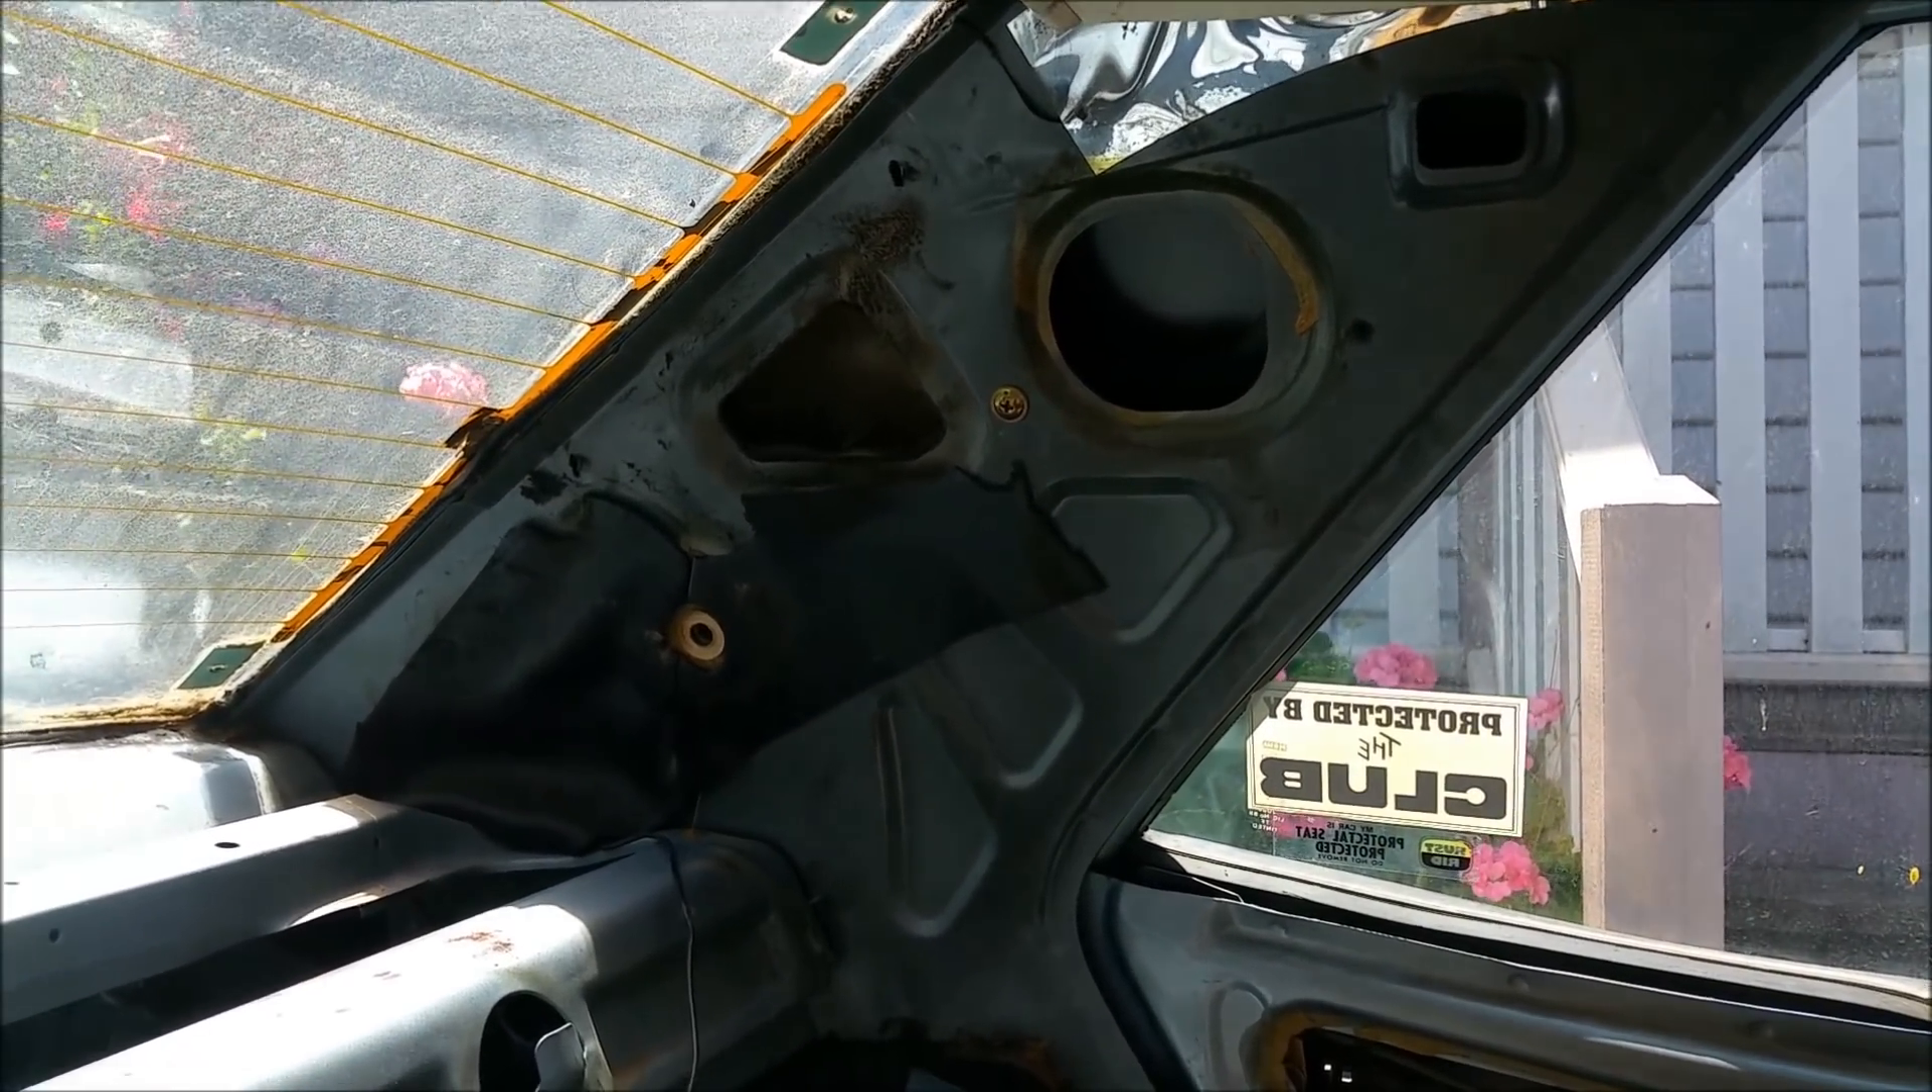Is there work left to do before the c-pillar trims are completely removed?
No.